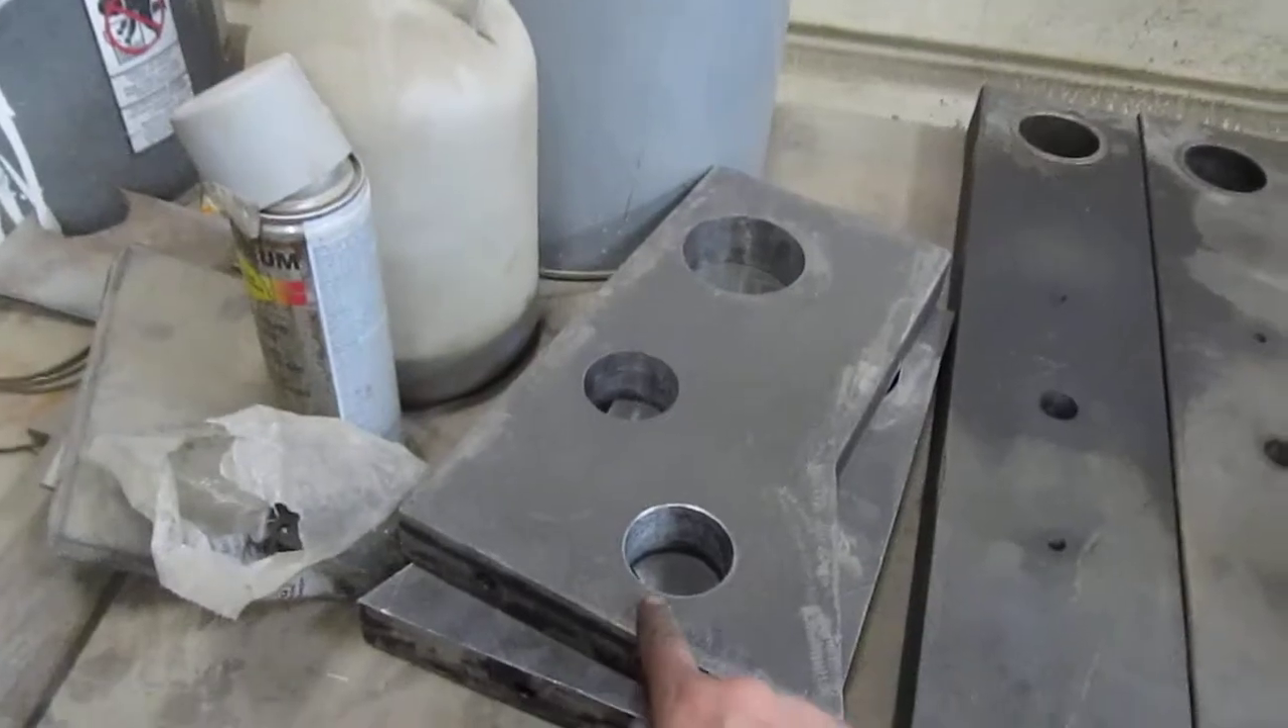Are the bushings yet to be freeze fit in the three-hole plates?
Yes.